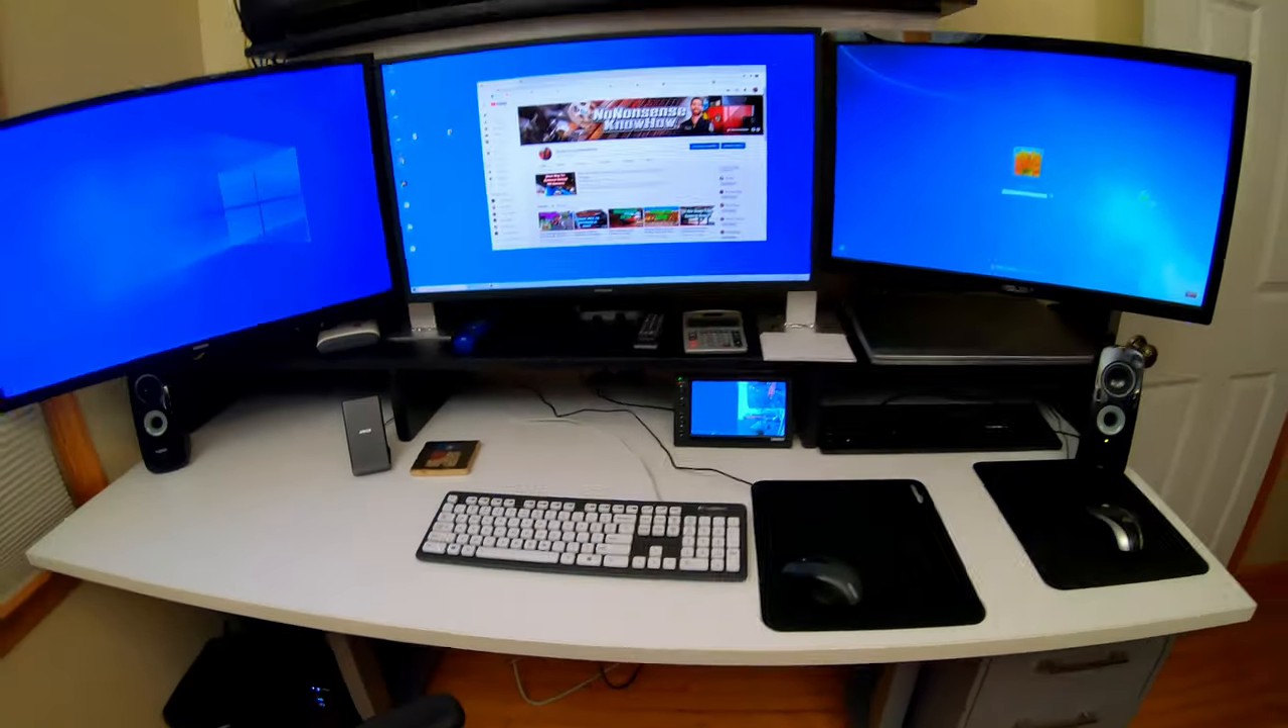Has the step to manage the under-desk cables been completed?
No.